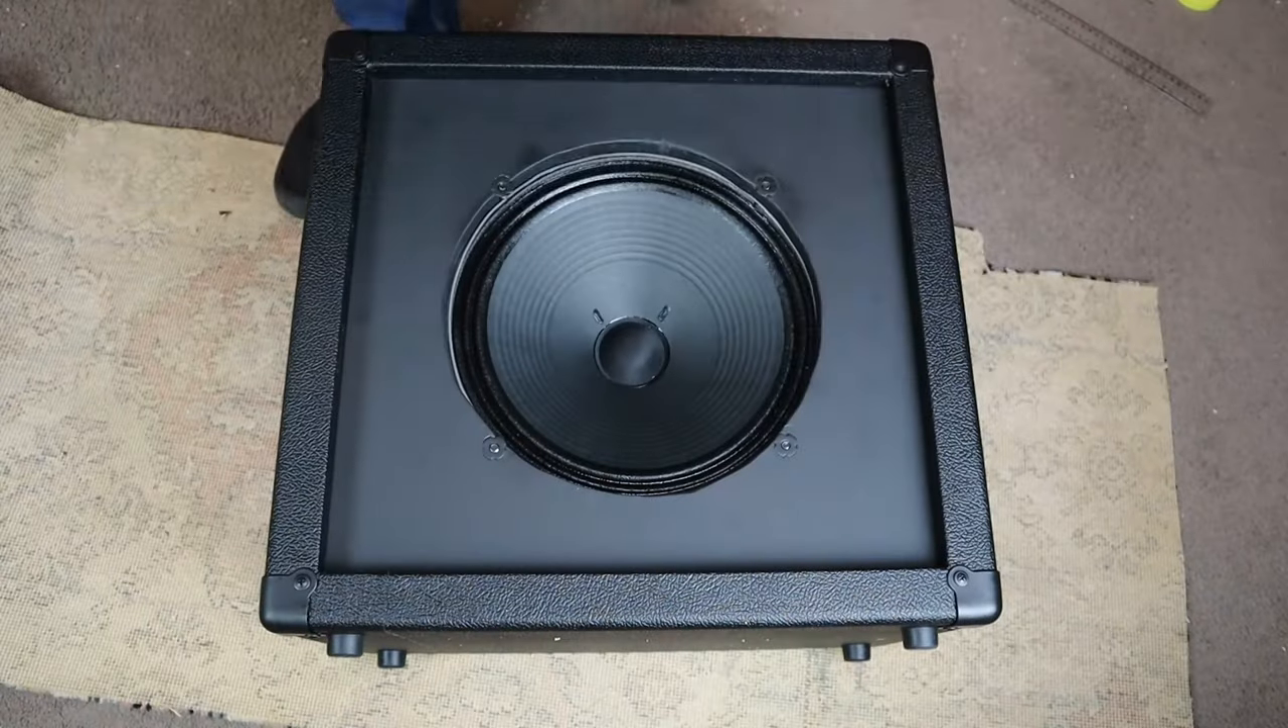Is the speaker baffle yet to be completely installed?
No.